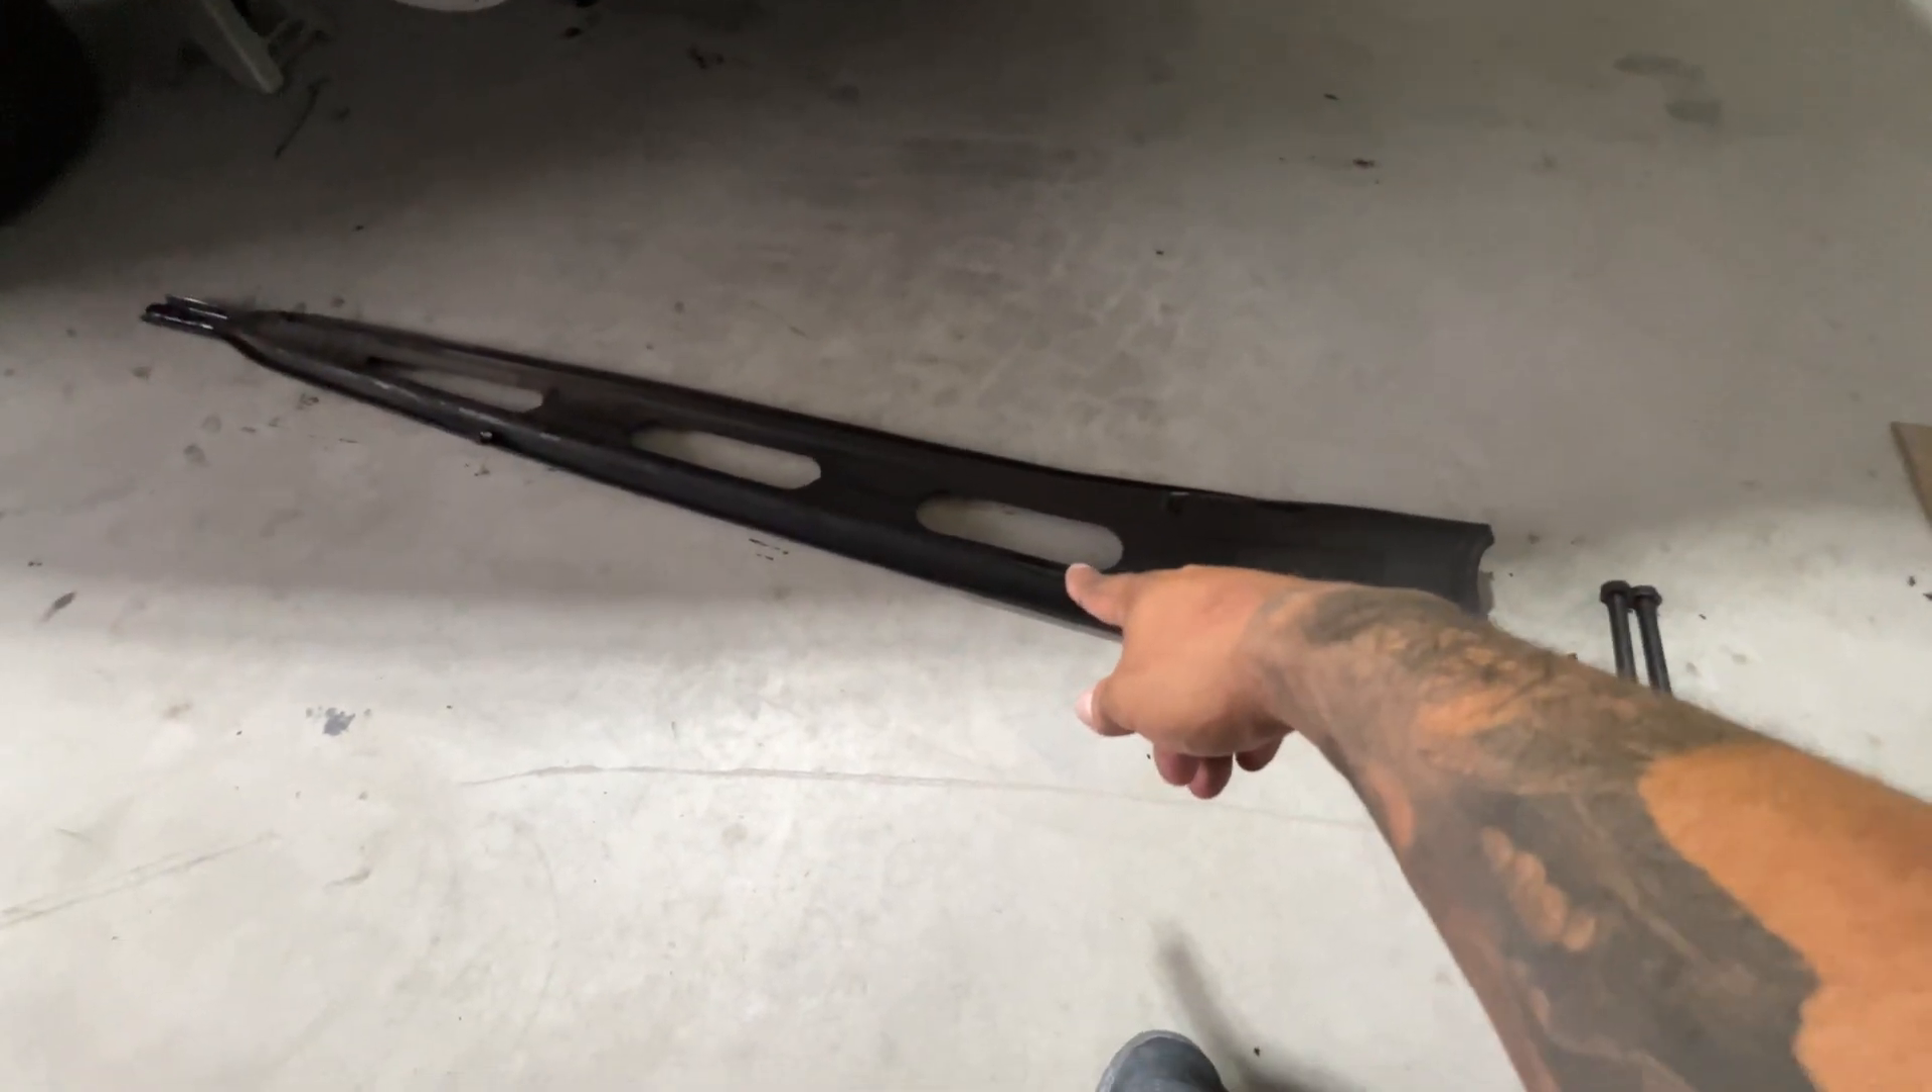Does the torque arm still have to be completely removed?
No.